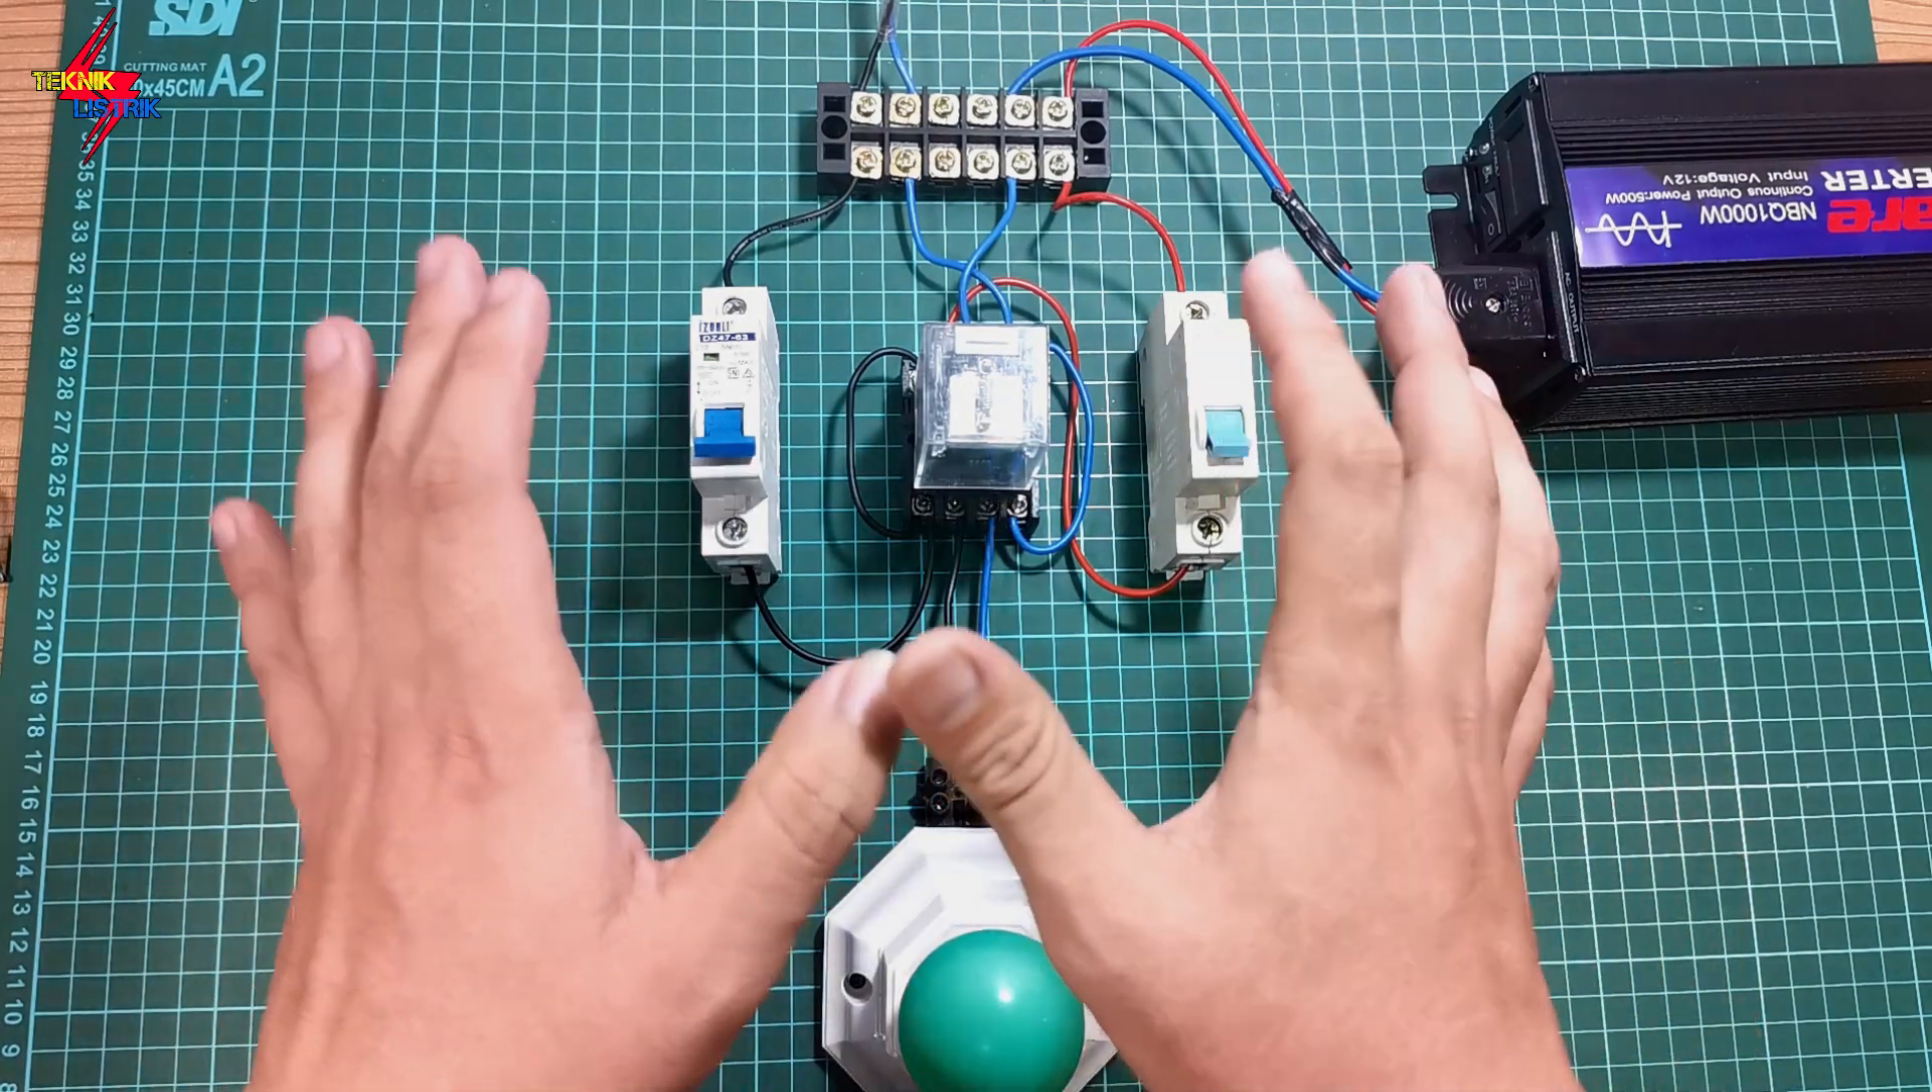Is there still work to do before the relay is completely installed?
No.